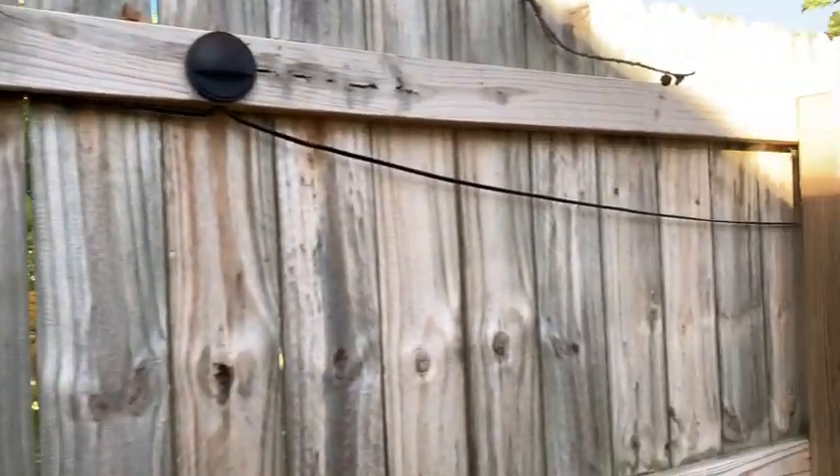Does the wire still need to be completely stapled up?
Yes.